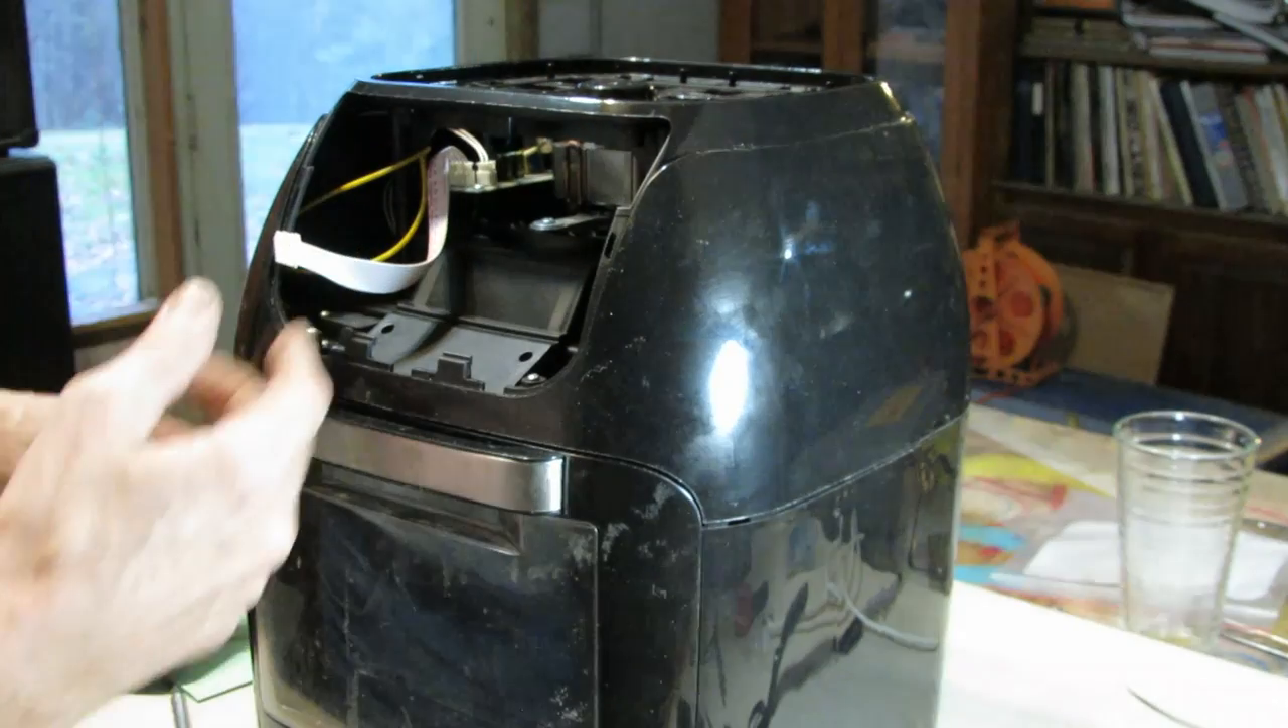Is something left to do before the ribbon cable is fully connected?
Yes.